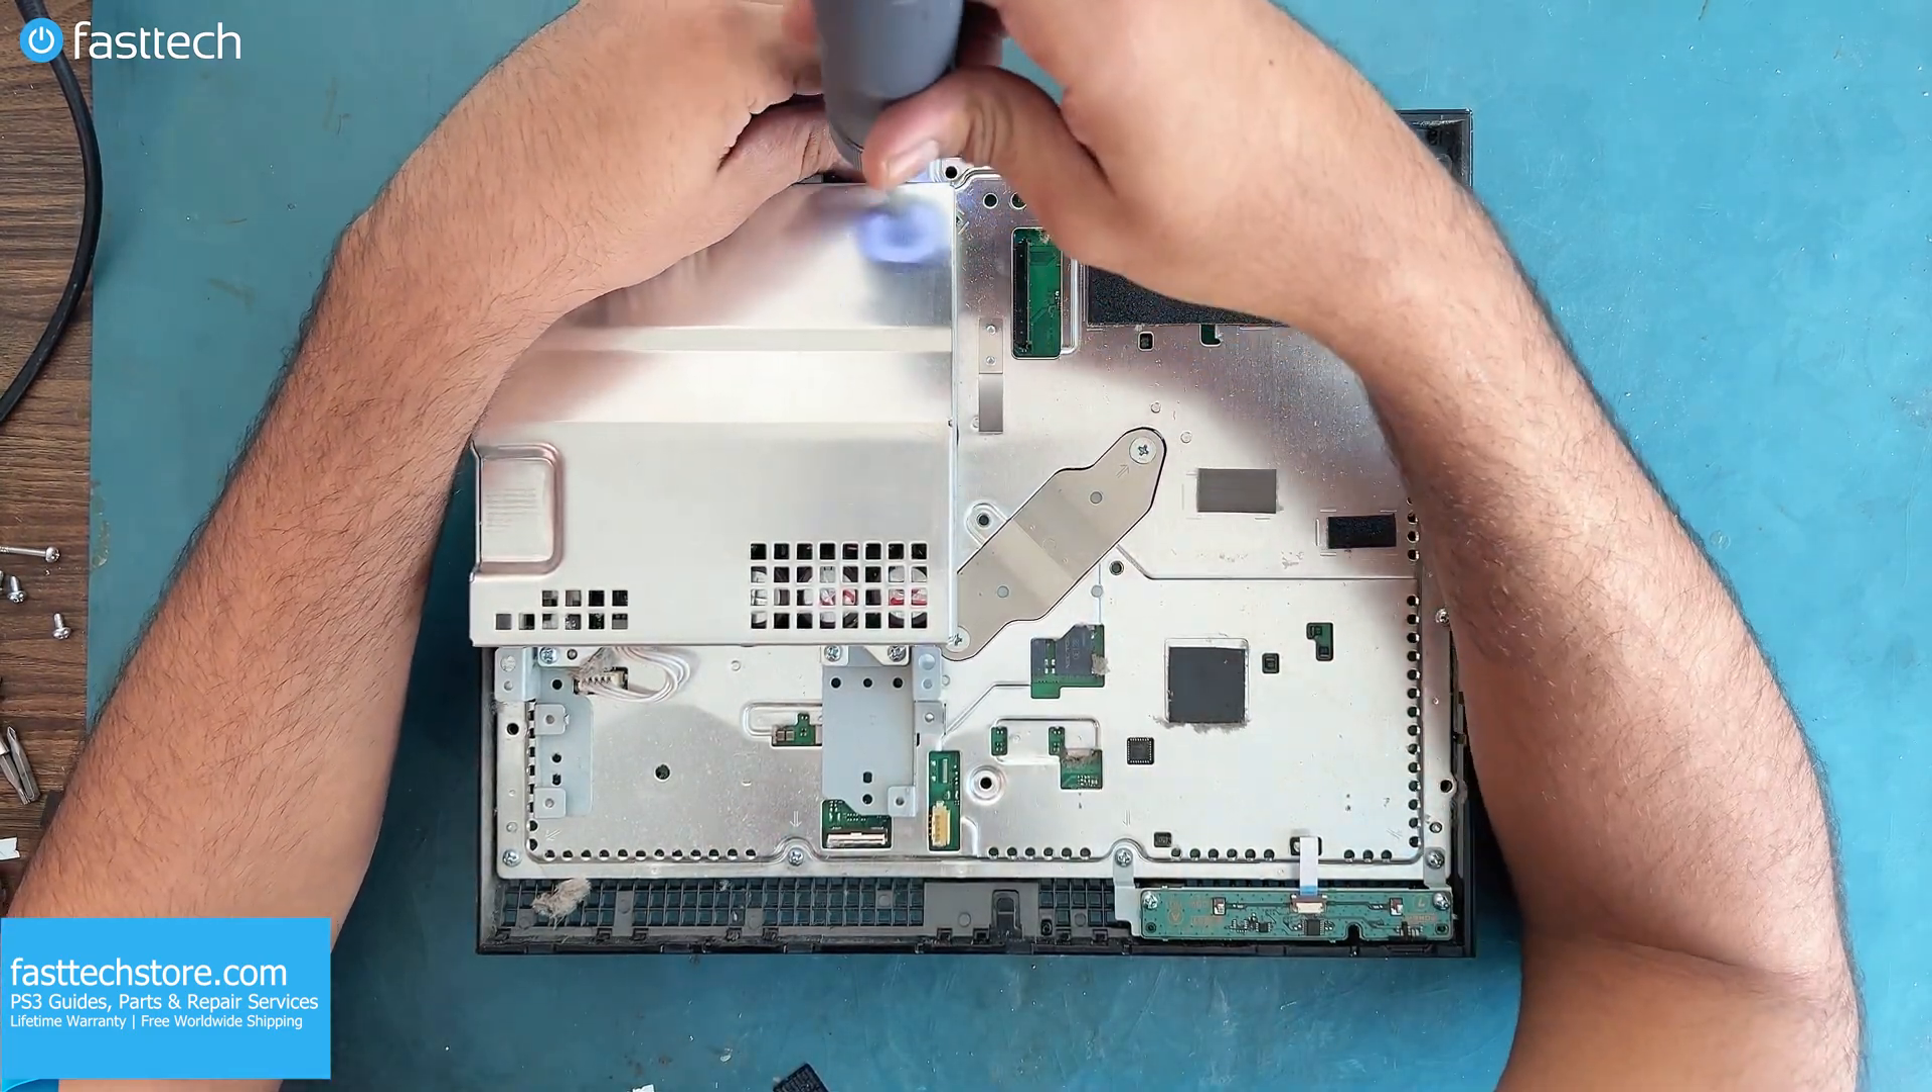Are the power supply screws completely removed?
No.